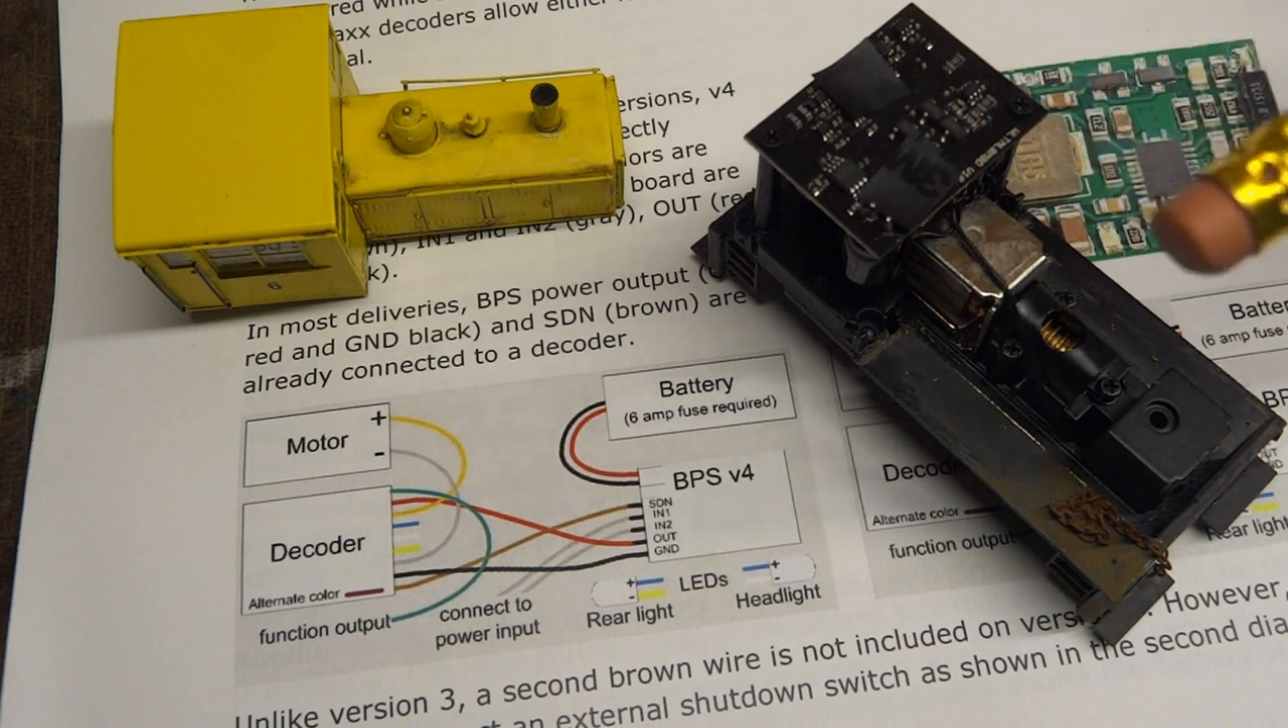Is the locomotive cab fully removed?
Yes.